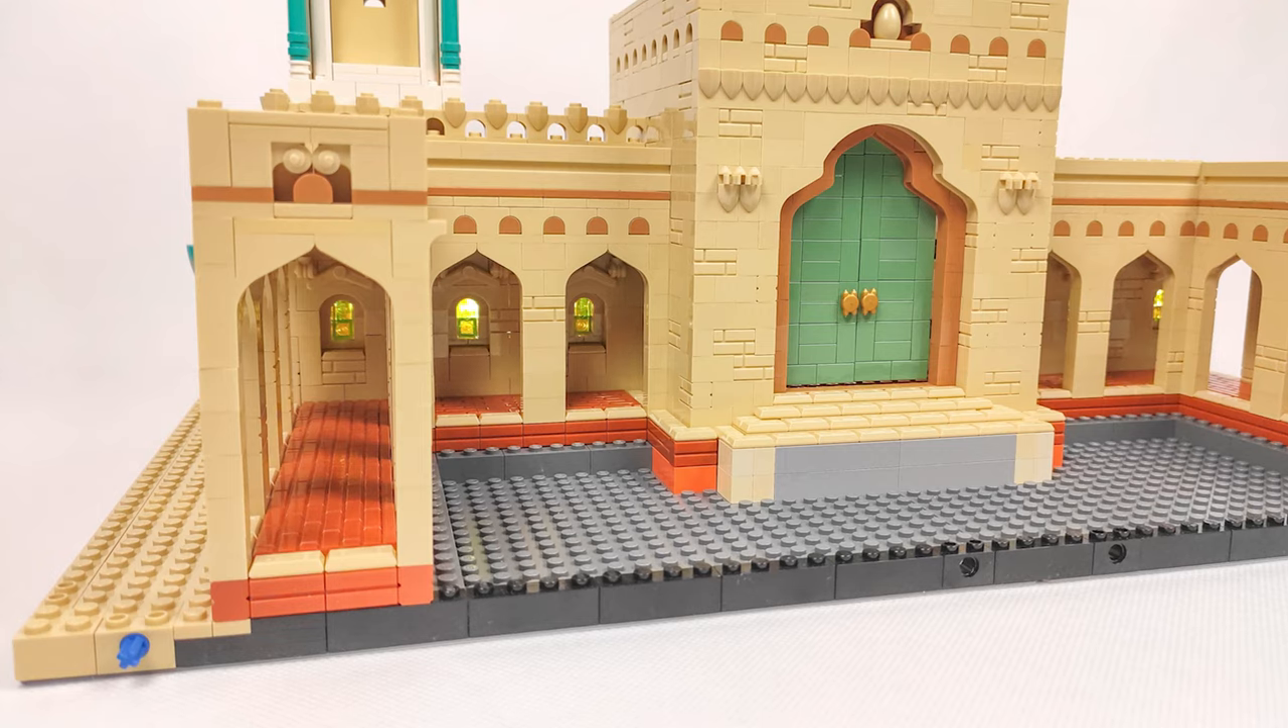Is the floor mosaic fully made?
No.